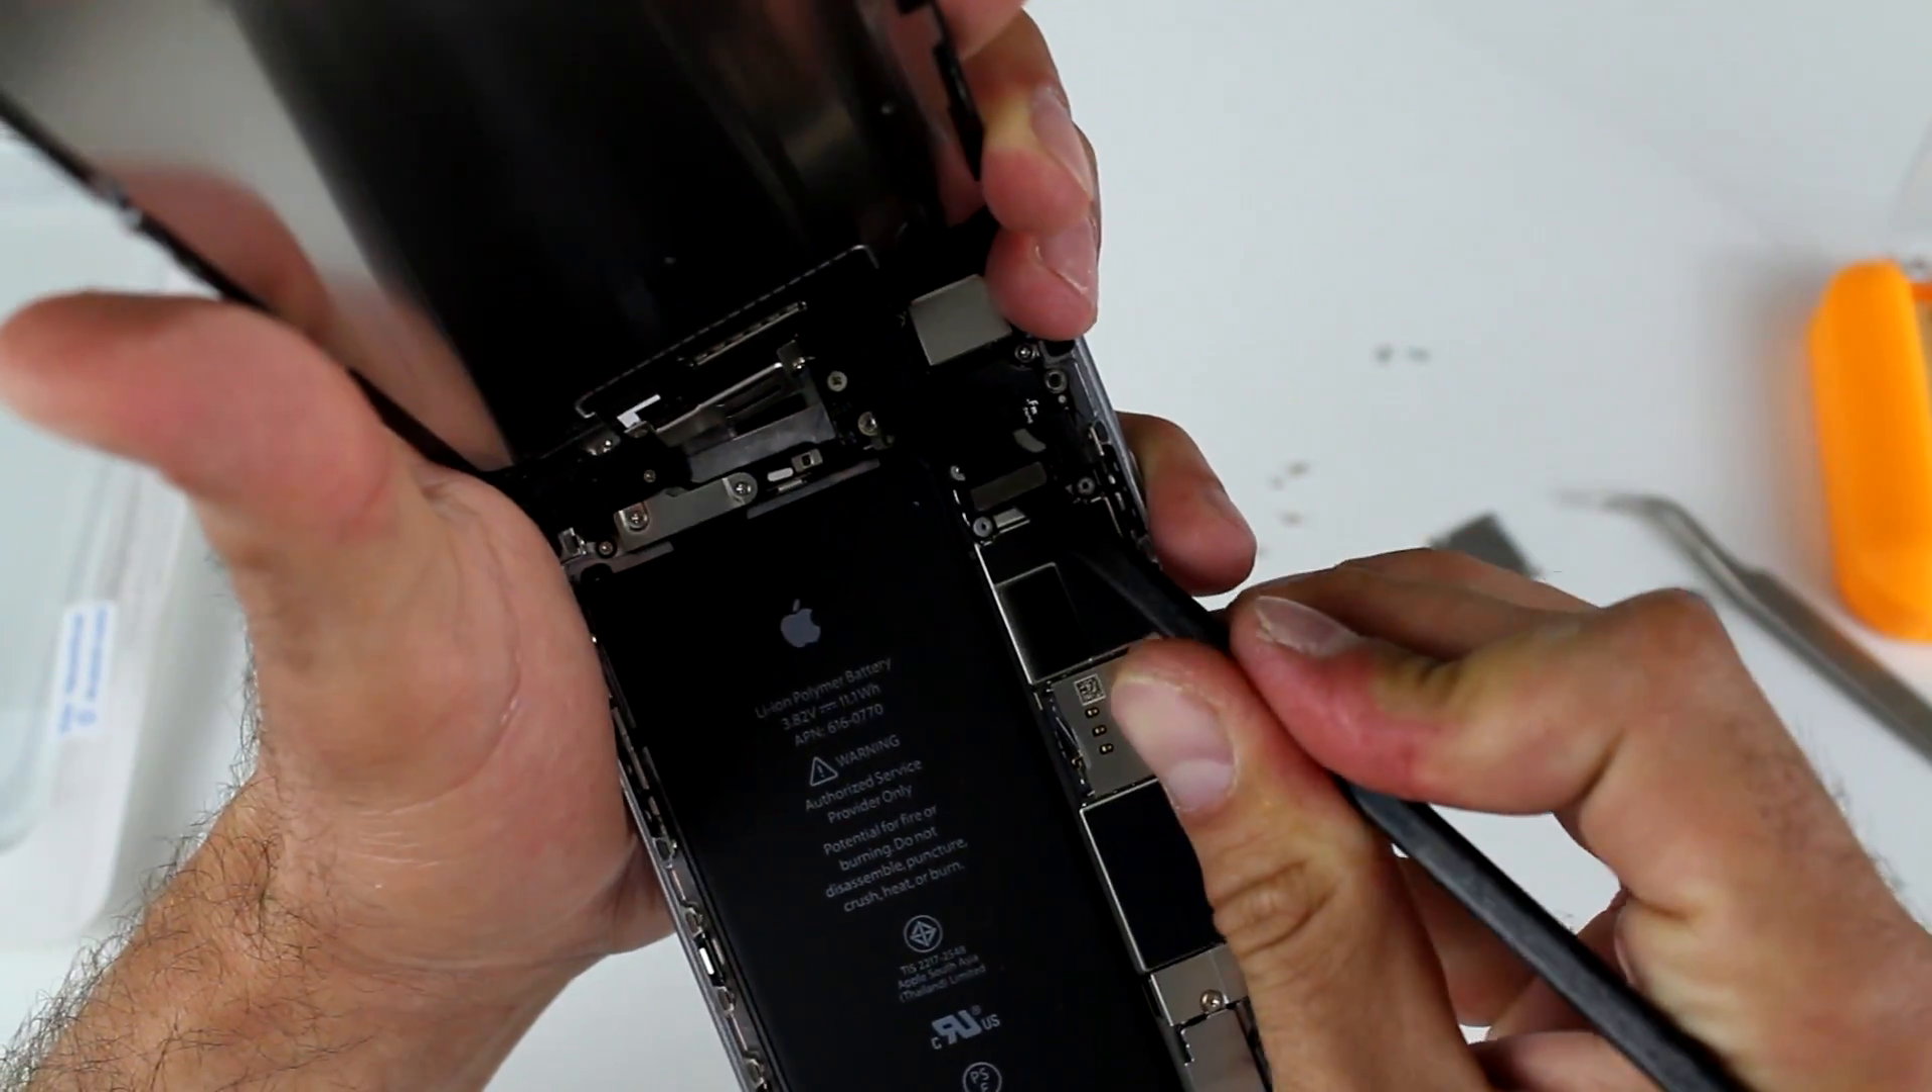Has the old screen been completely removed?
No.